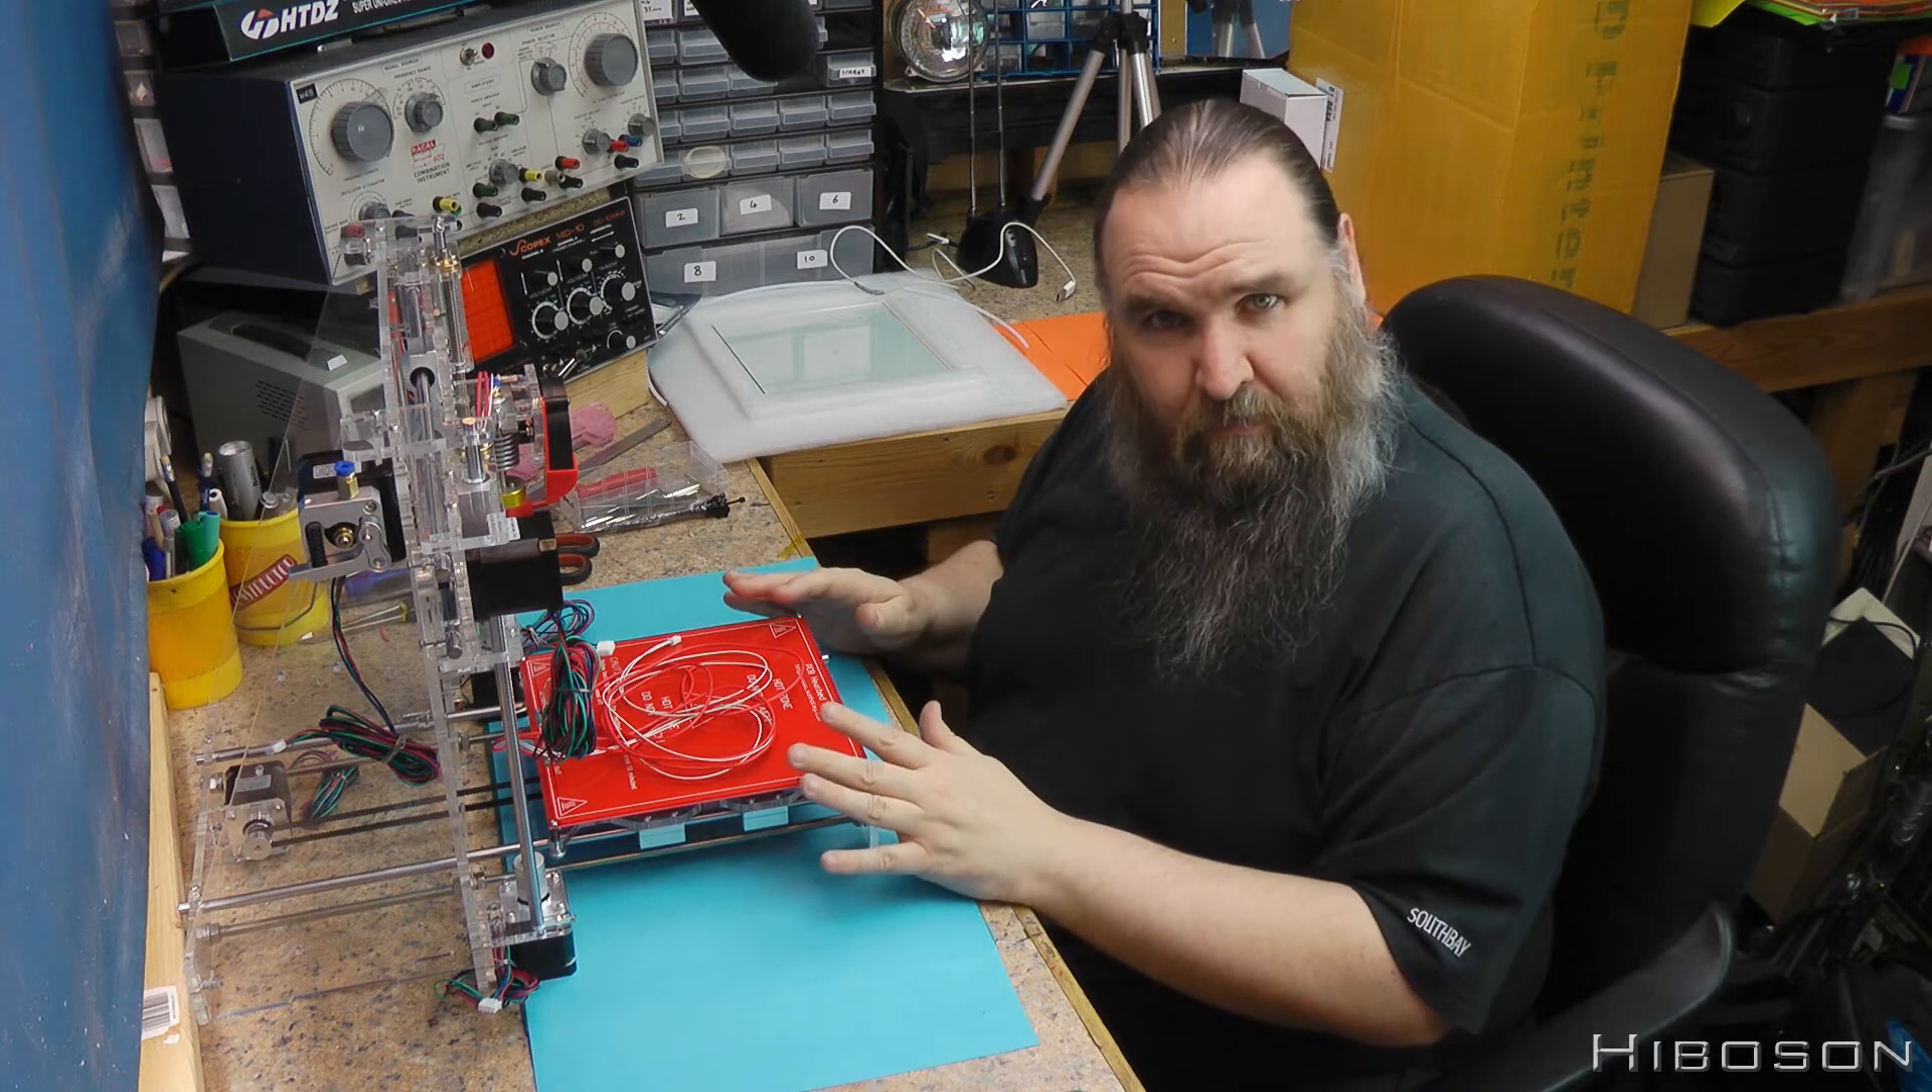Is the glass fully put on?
No.